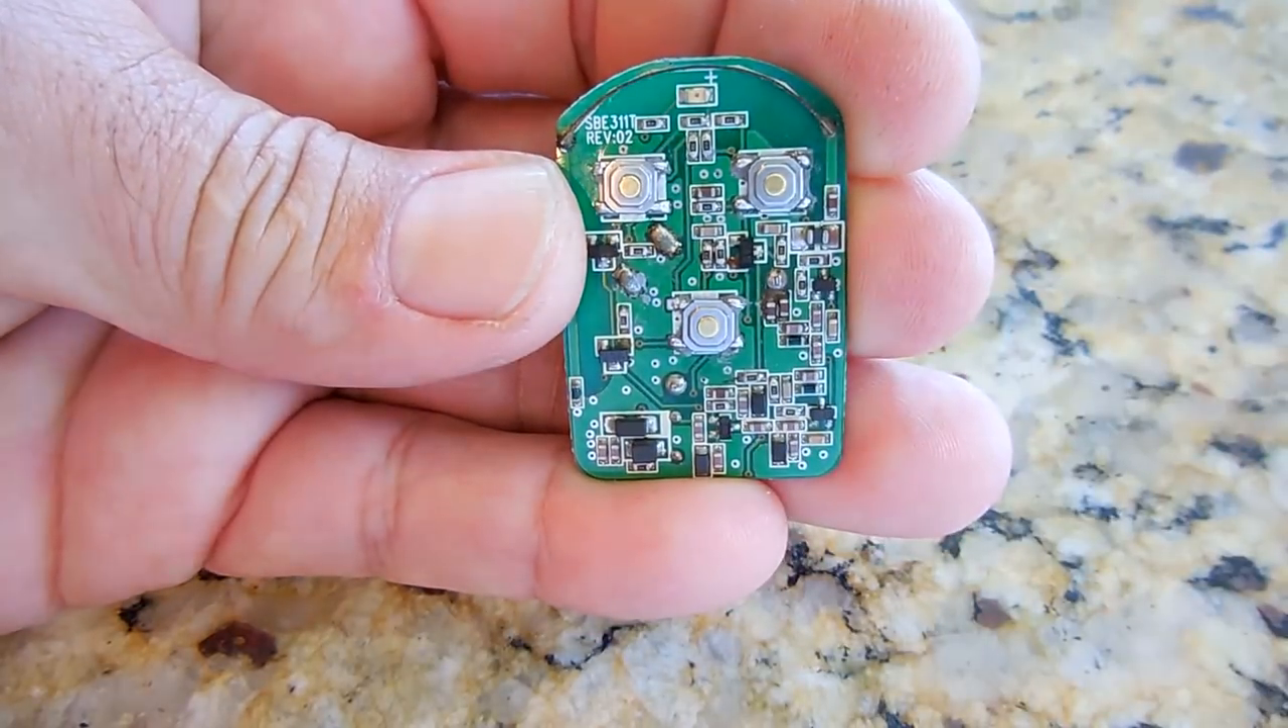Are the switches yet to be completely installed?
No.